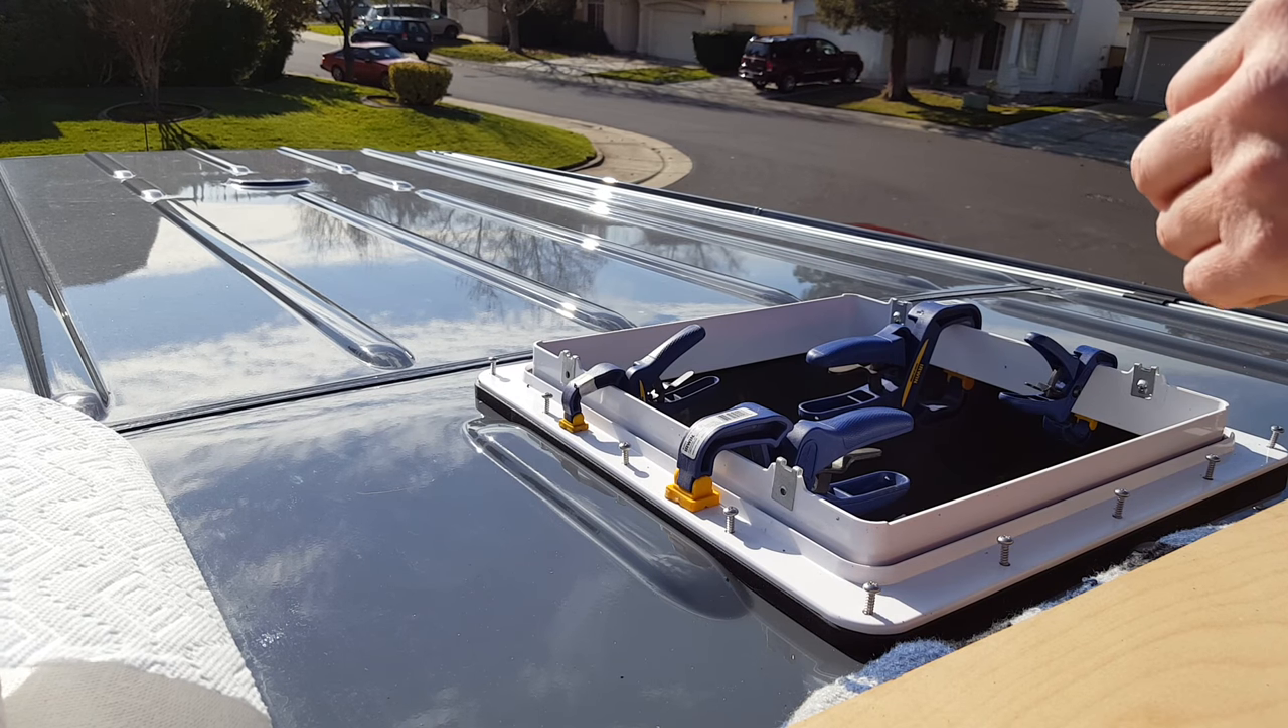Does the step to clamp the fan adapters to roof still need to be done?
No.